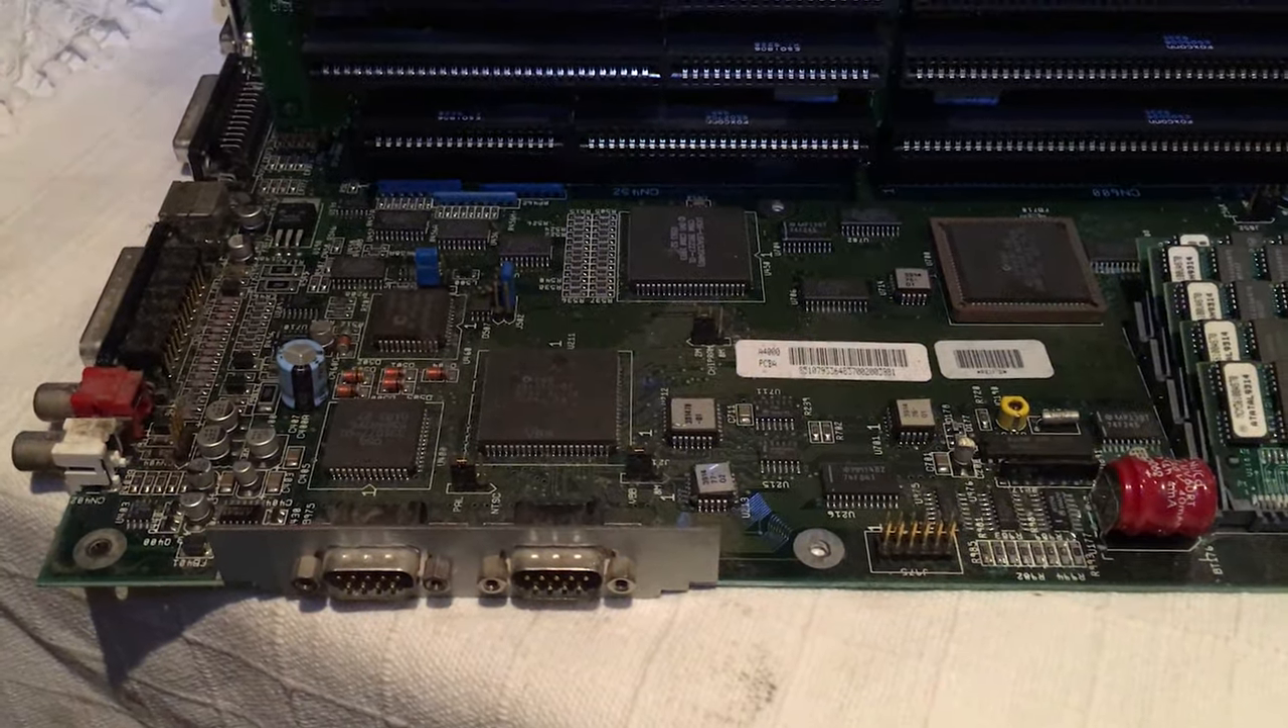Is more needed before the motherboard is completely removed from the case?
No.